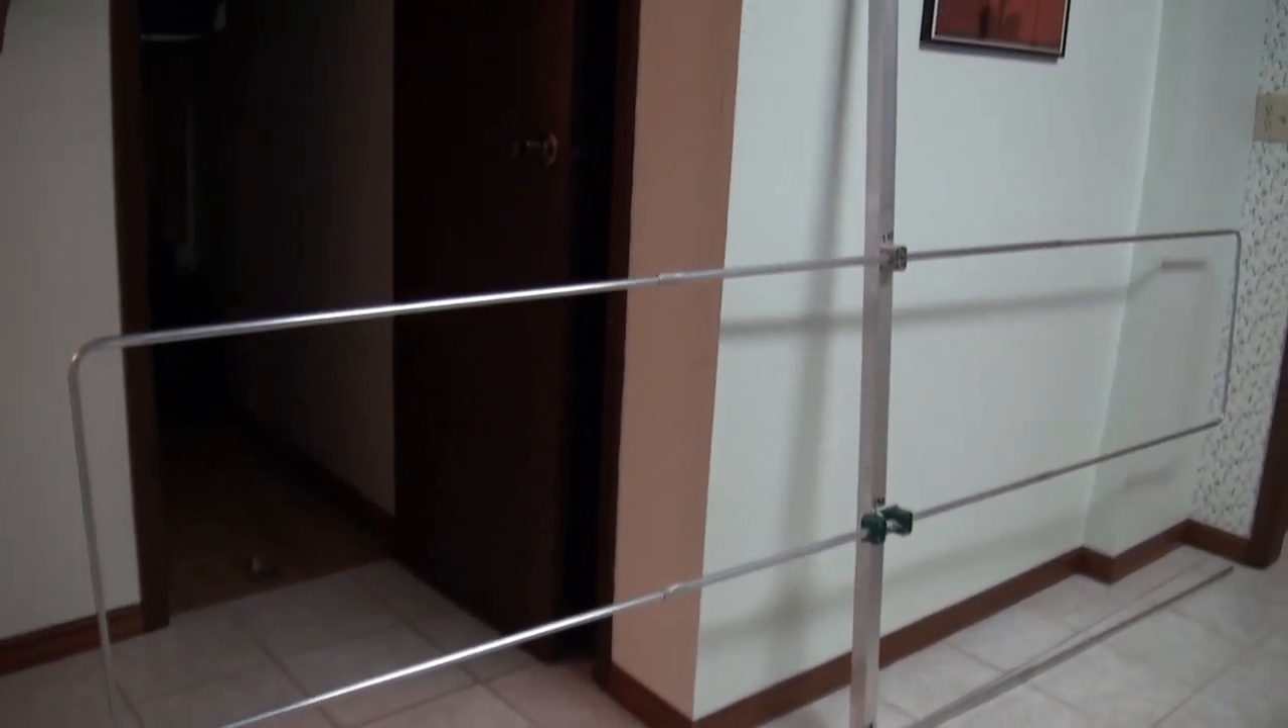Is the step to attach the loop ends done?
Yes.